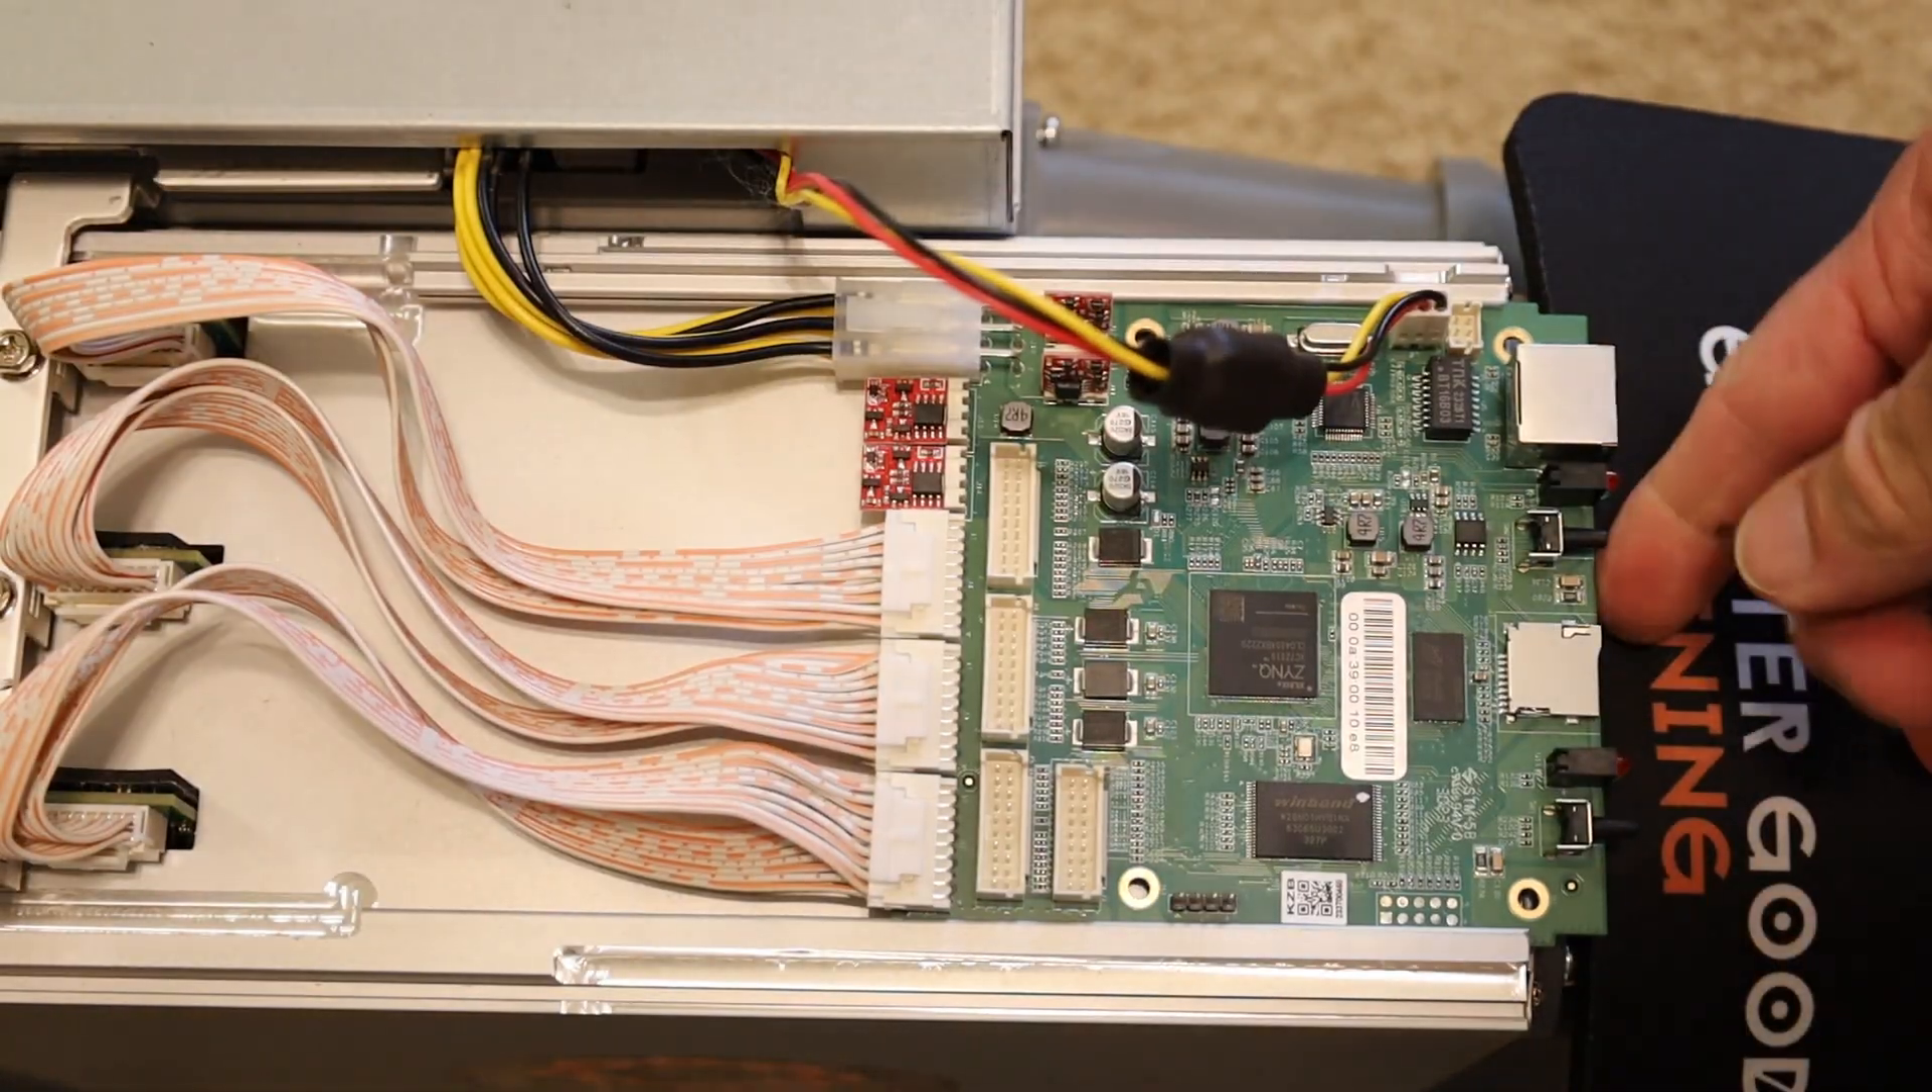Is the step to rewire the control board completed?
Yes.